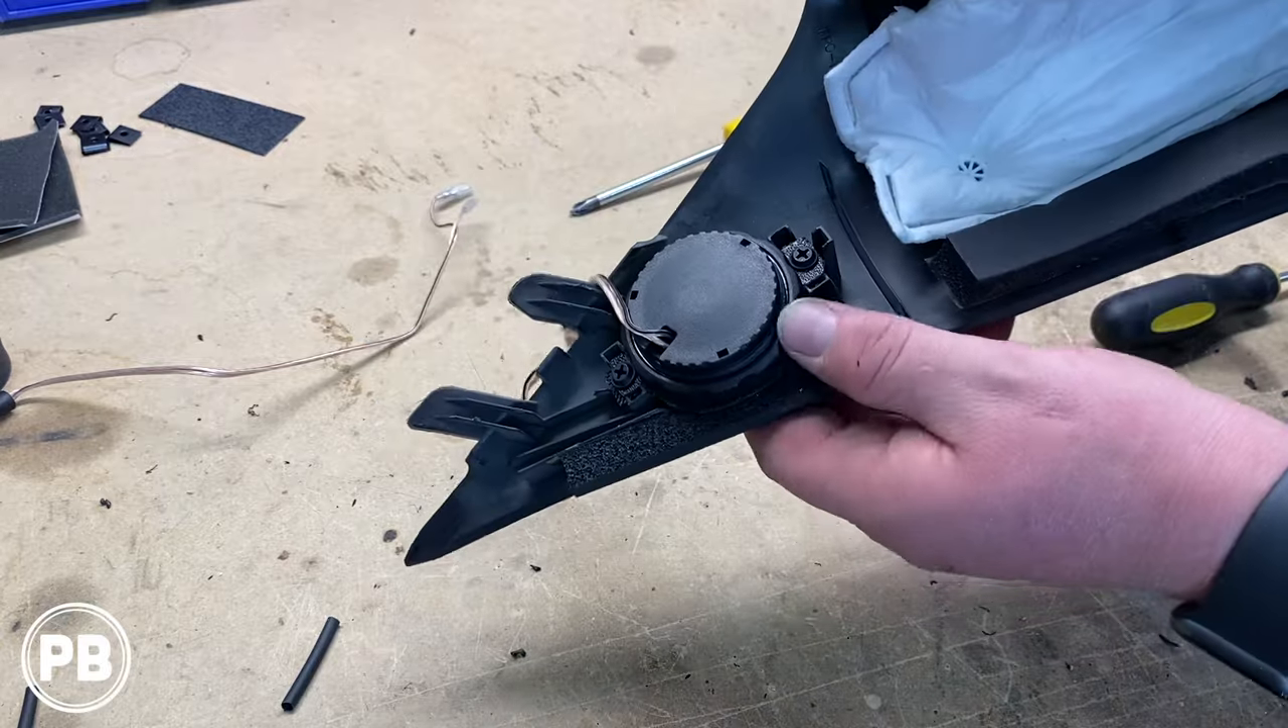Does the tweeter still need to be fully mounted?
No.